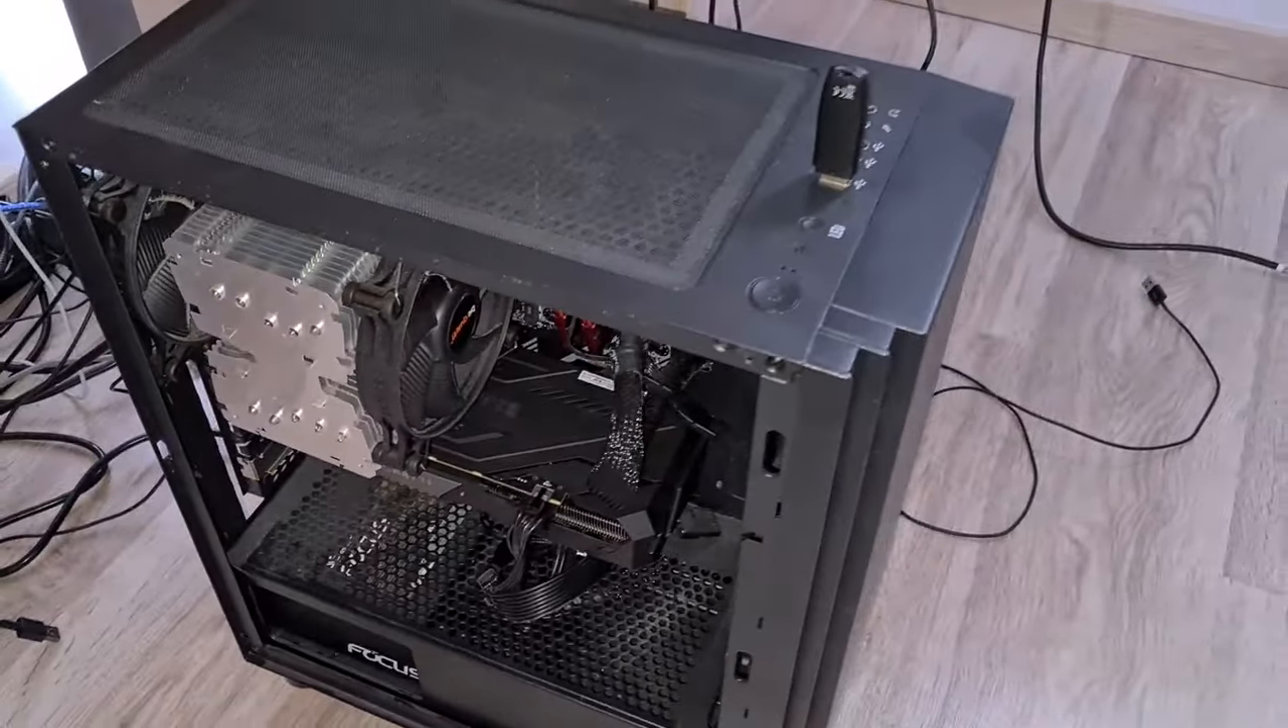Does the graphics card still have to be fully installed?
No.